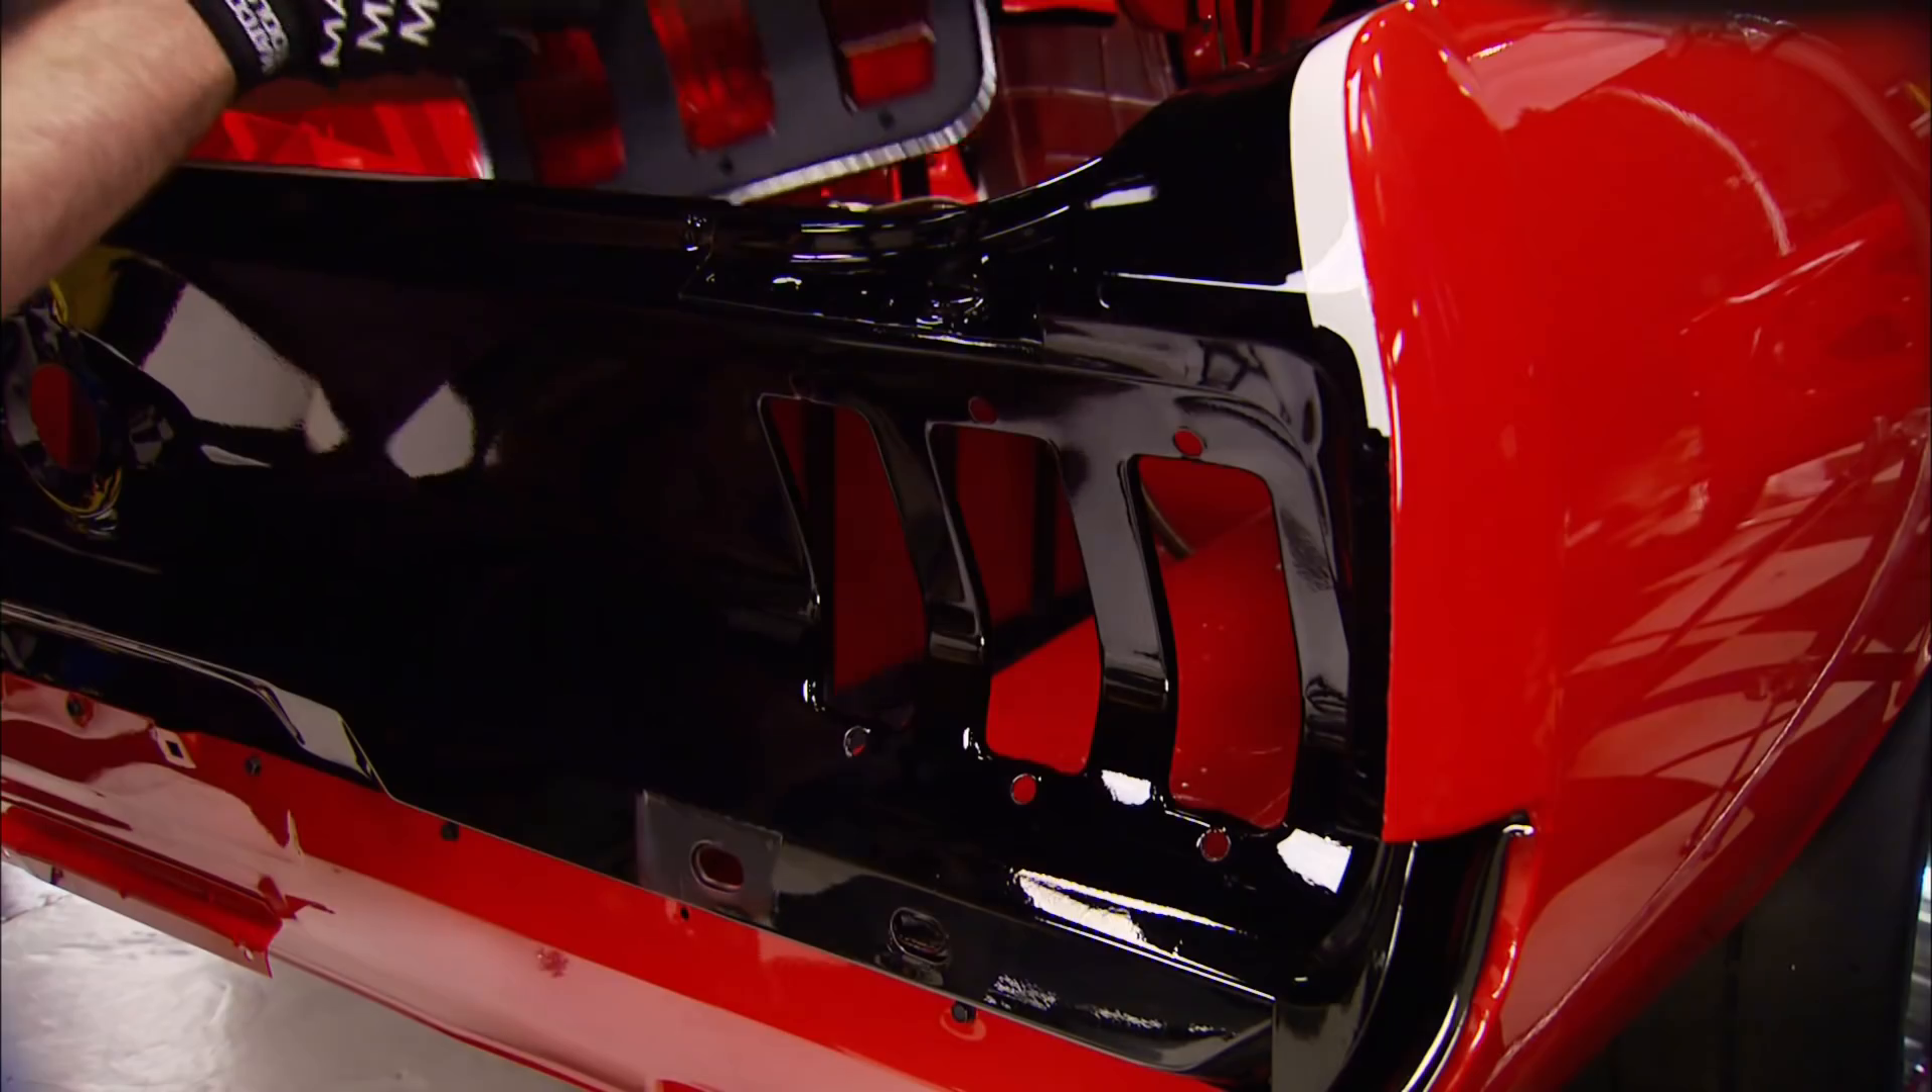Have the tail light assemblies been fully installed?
No.